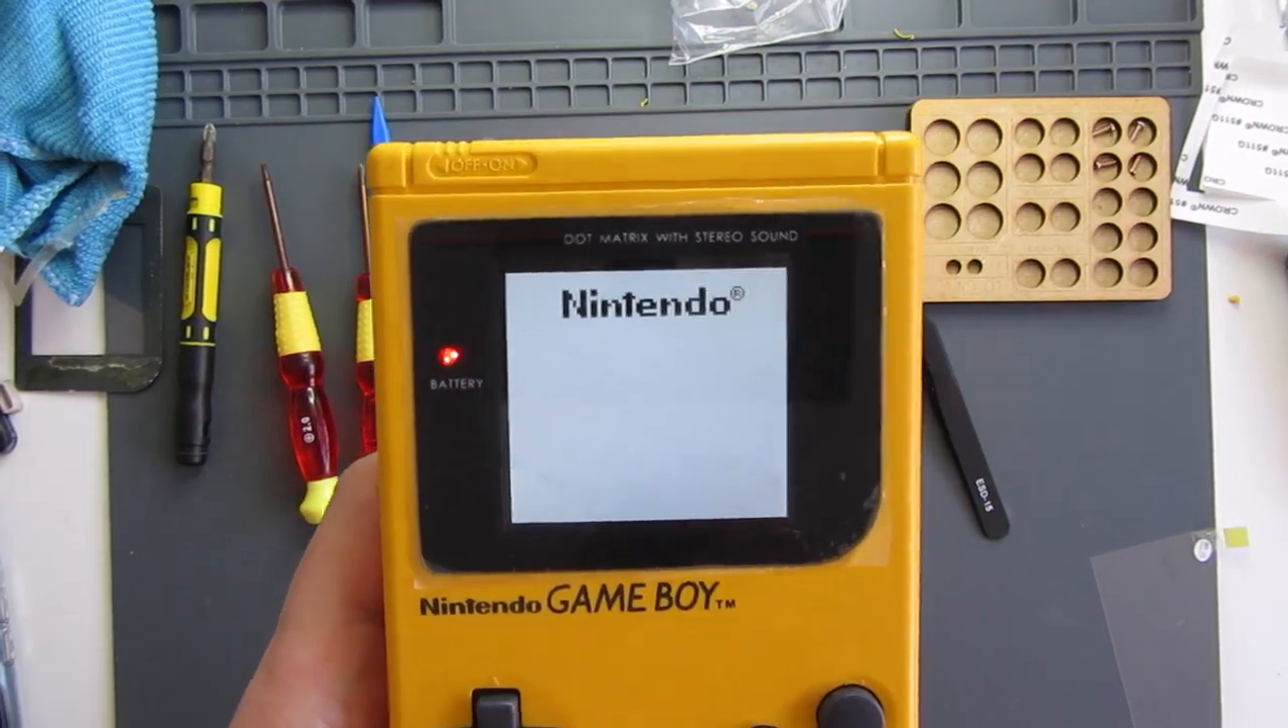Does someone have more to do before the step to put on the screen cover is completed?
No.